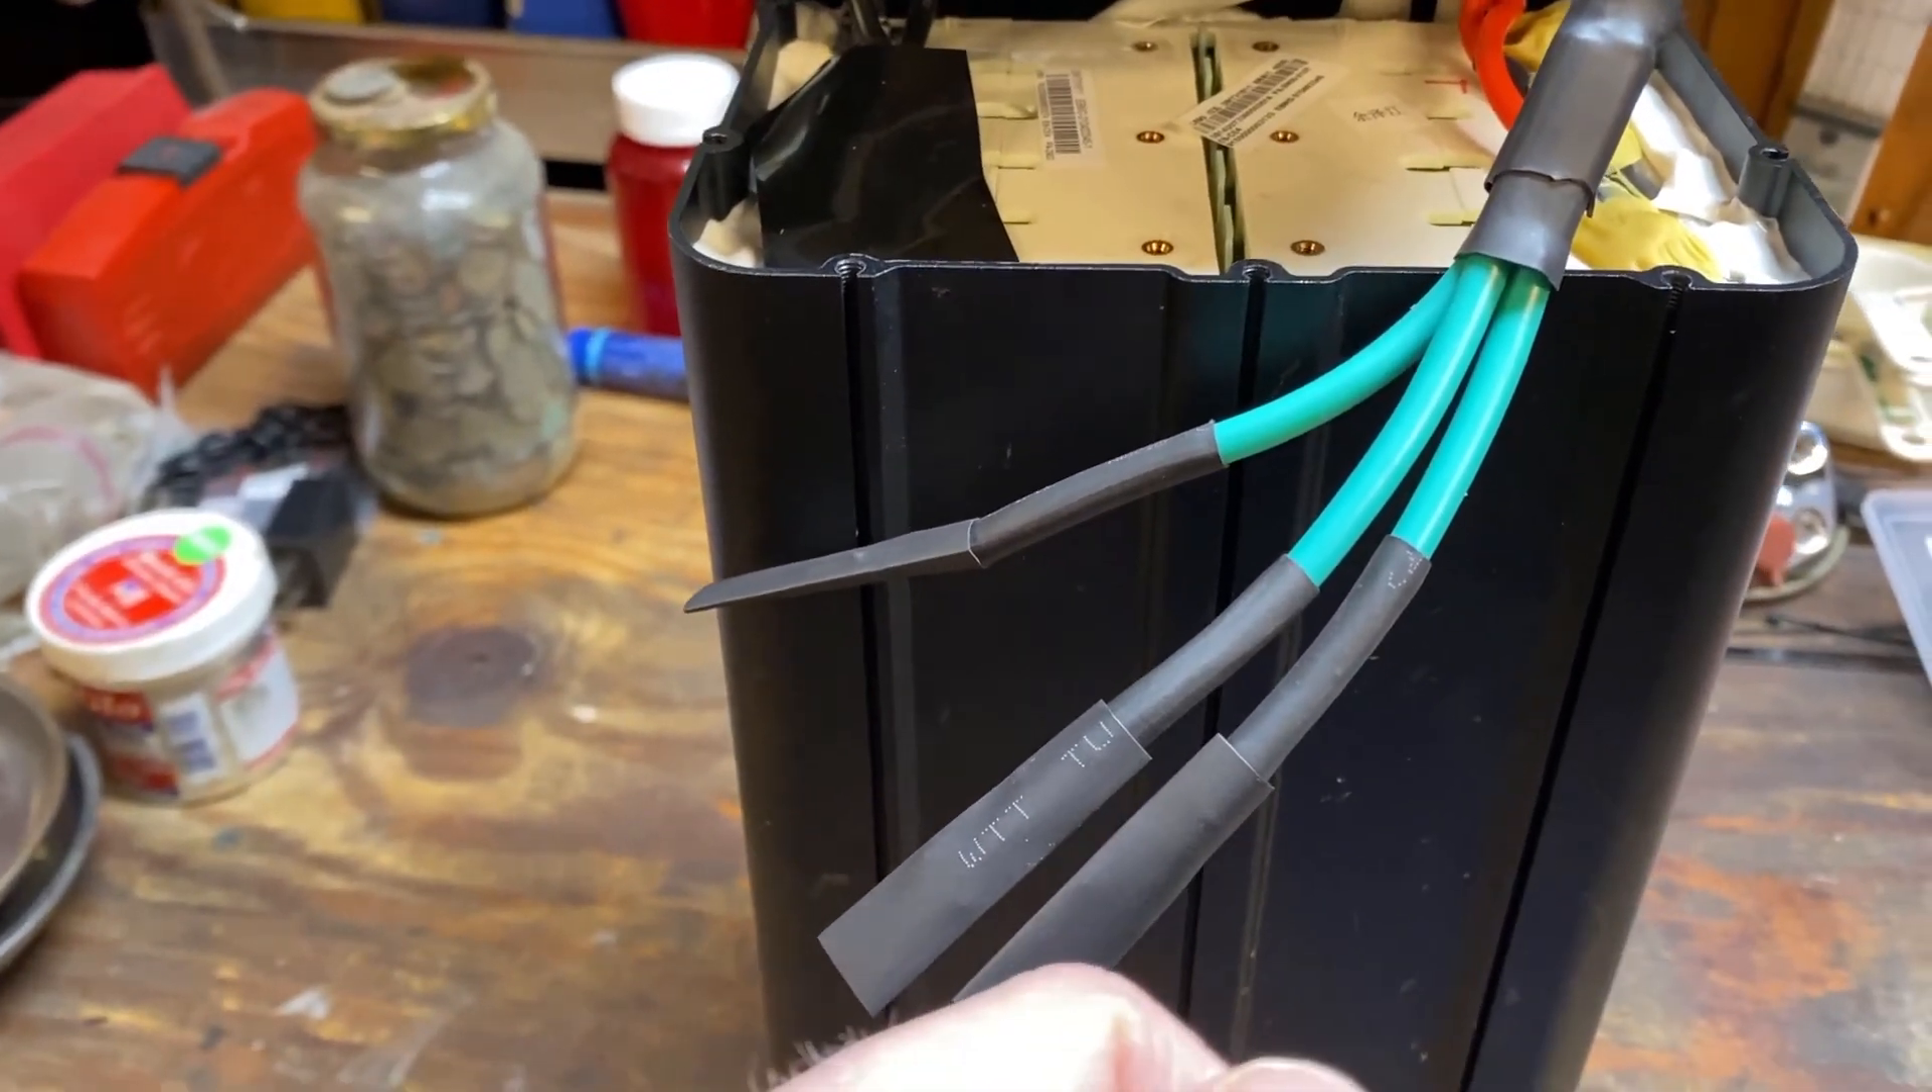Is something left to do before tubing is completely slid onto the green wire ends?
No.